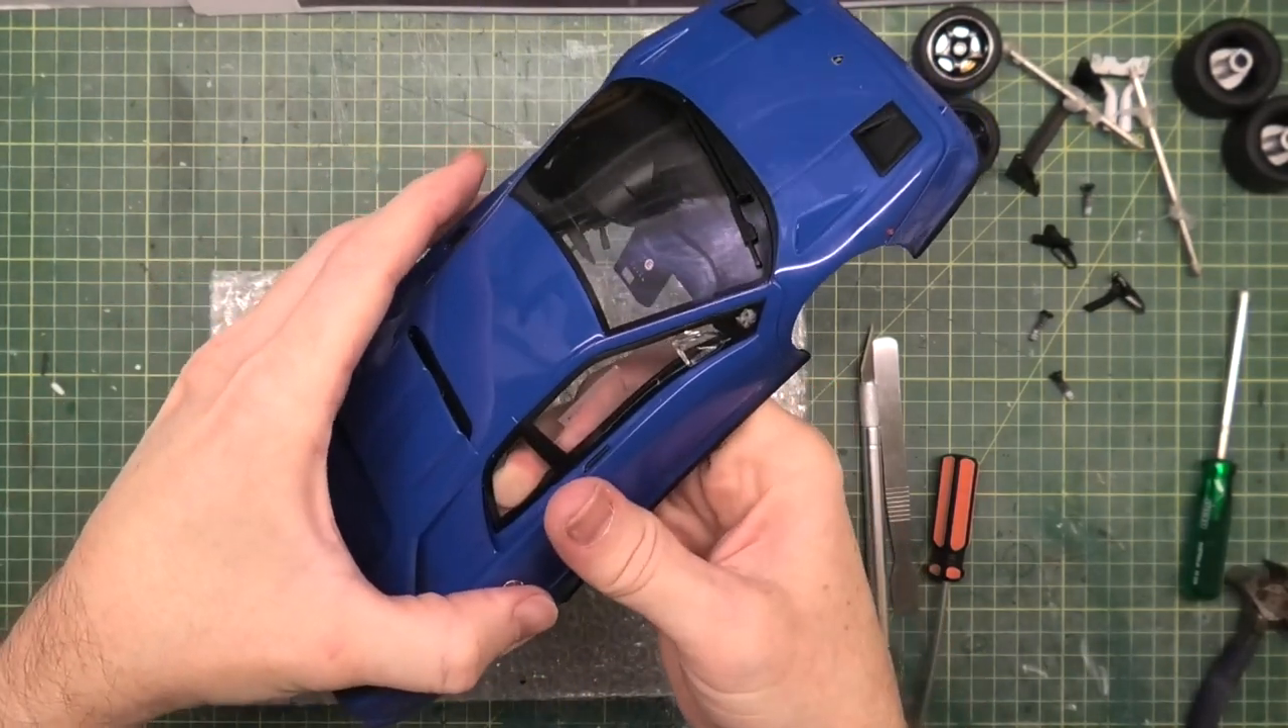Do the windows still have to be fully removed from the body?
Yes.